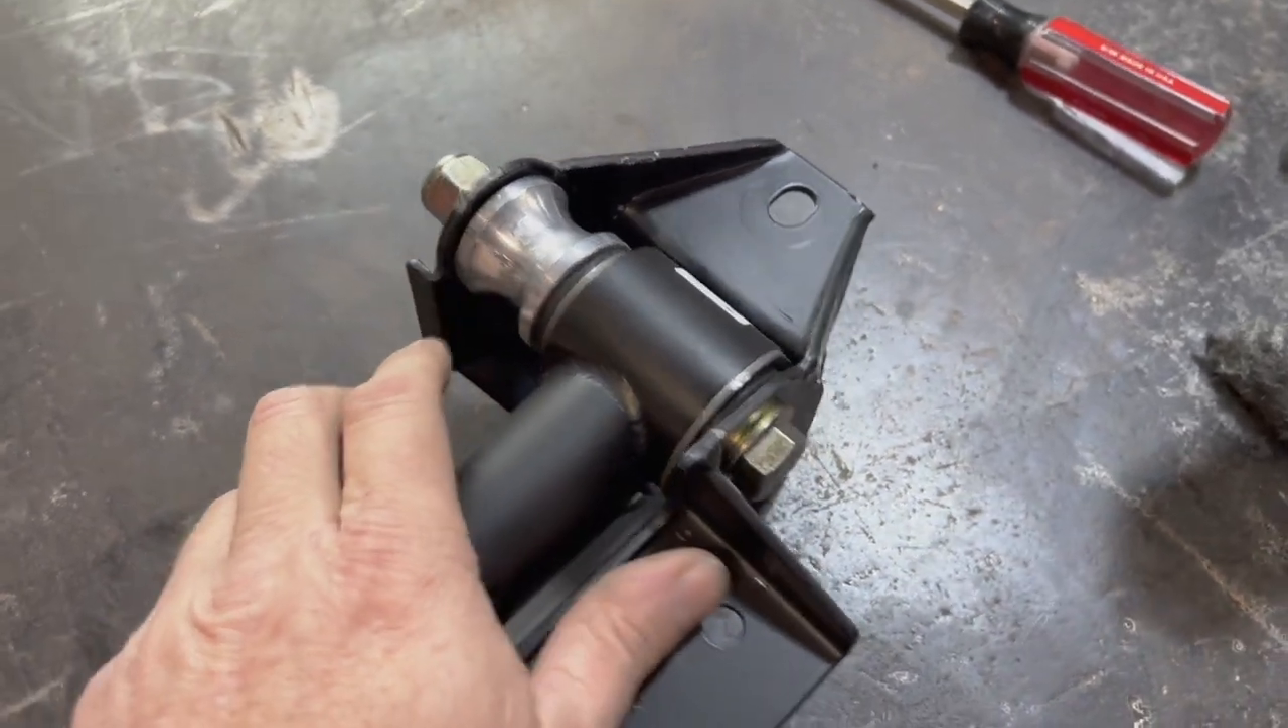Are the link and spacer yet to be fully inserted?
No.